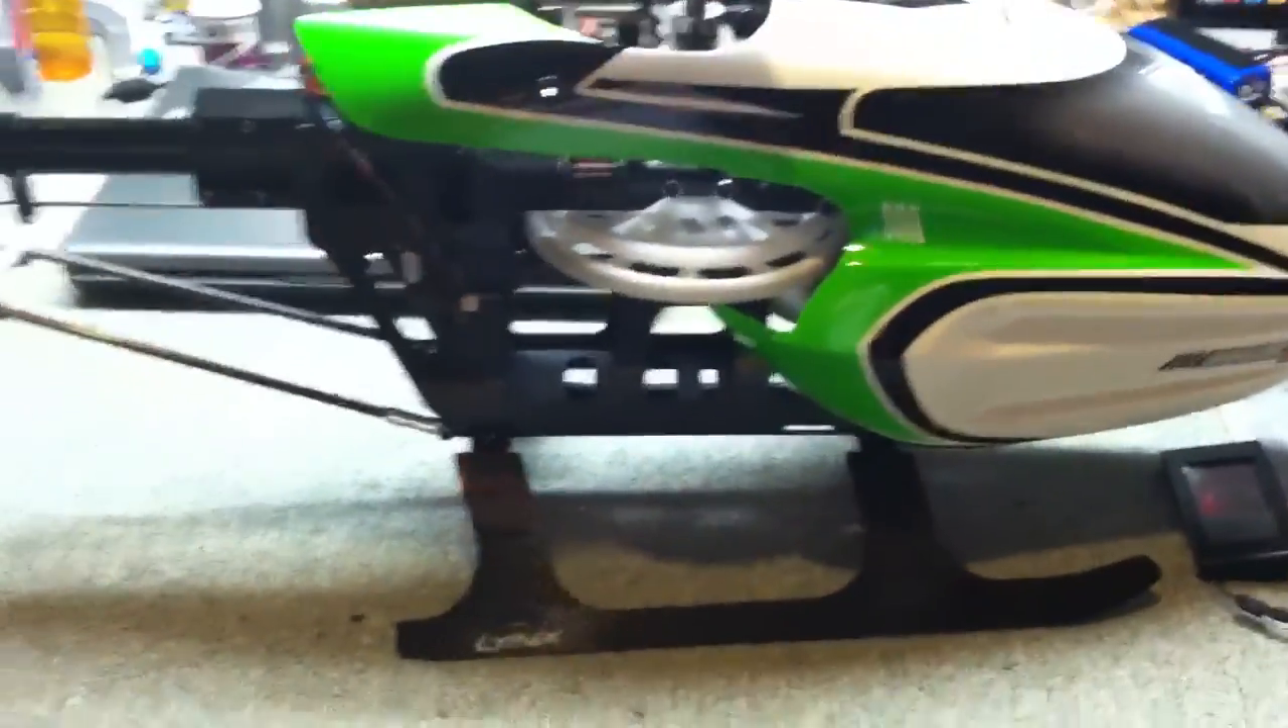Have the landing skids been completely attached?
Yes.